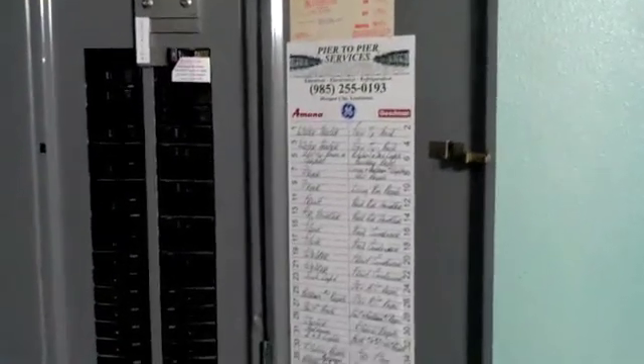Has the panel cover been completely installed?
Yes.